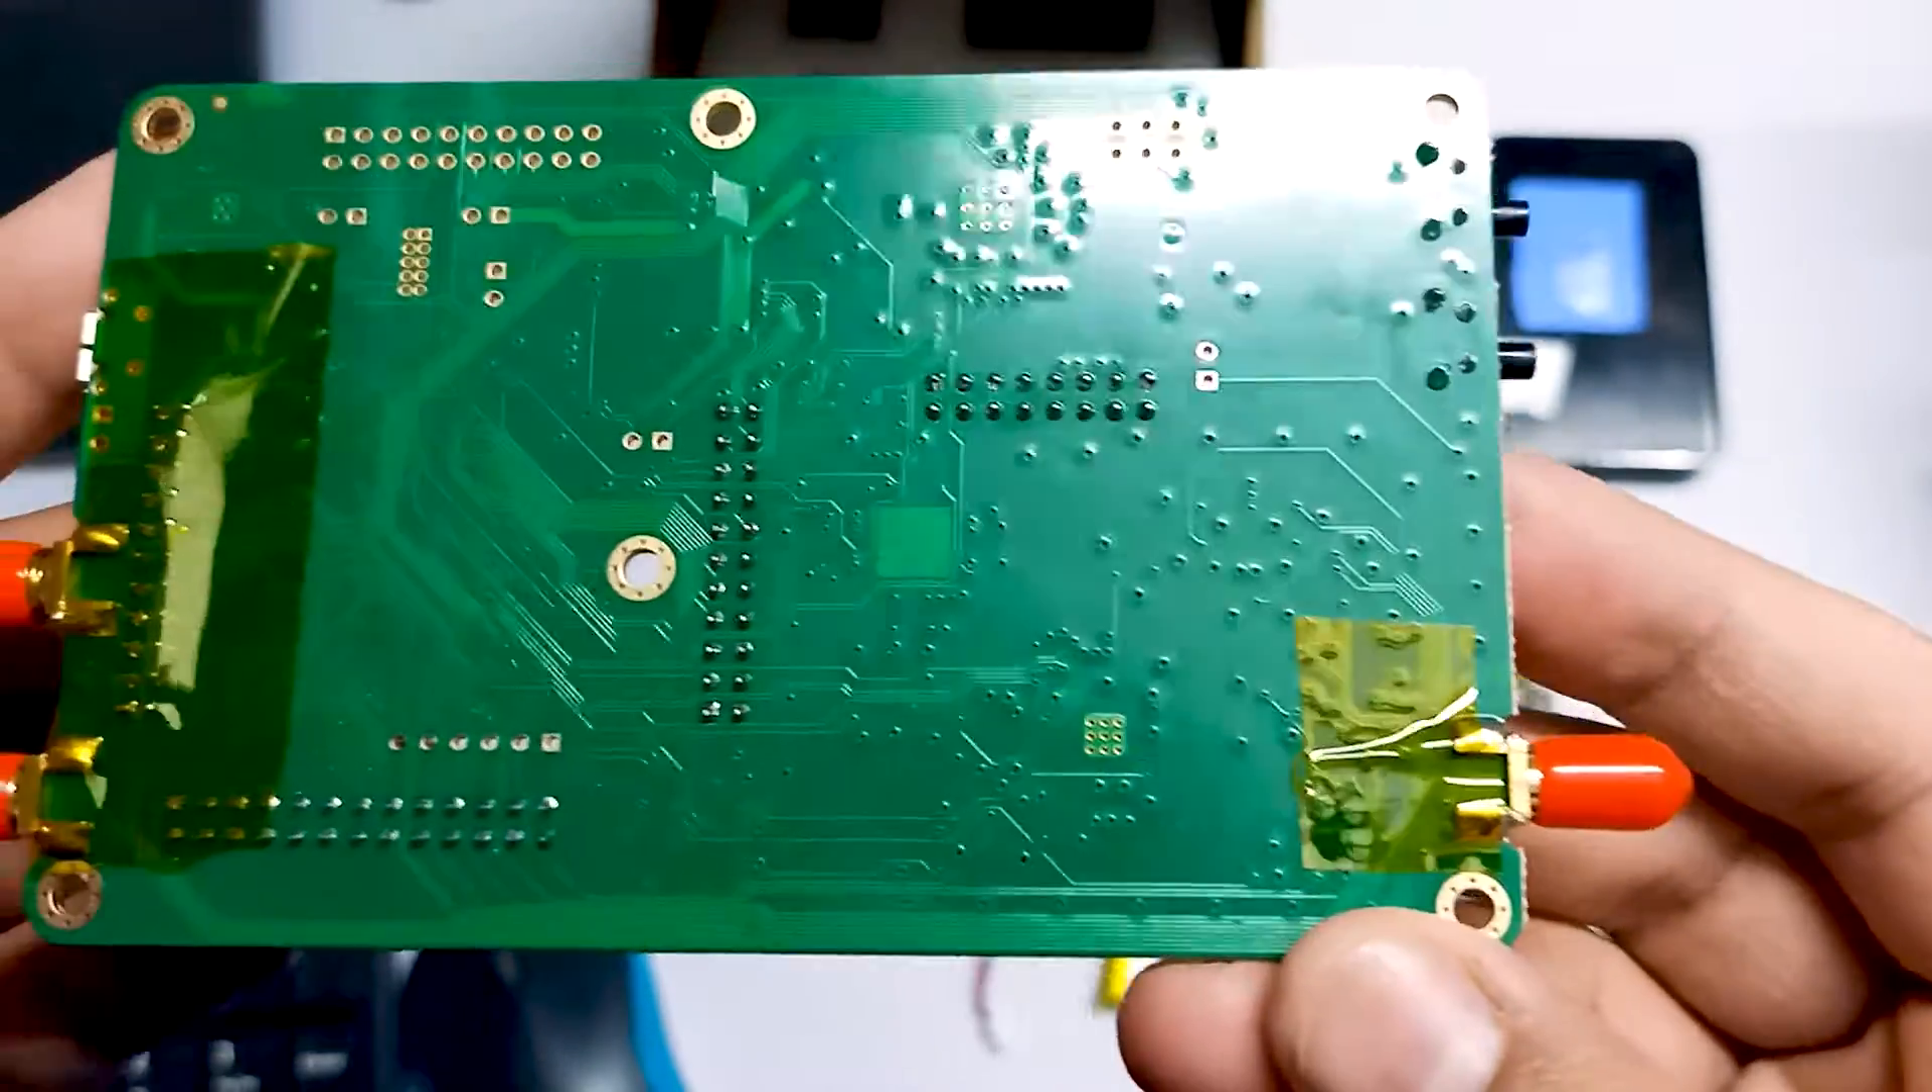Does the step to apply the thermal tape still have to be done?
No.